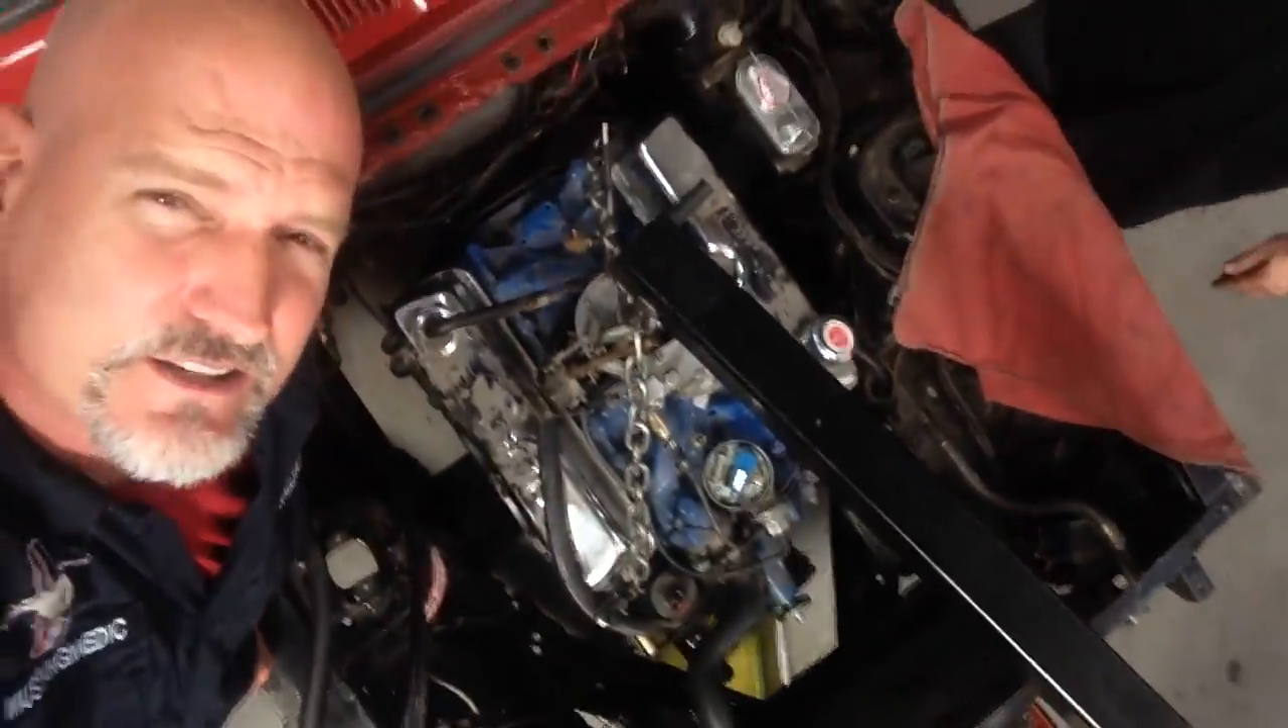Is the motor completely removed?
No.